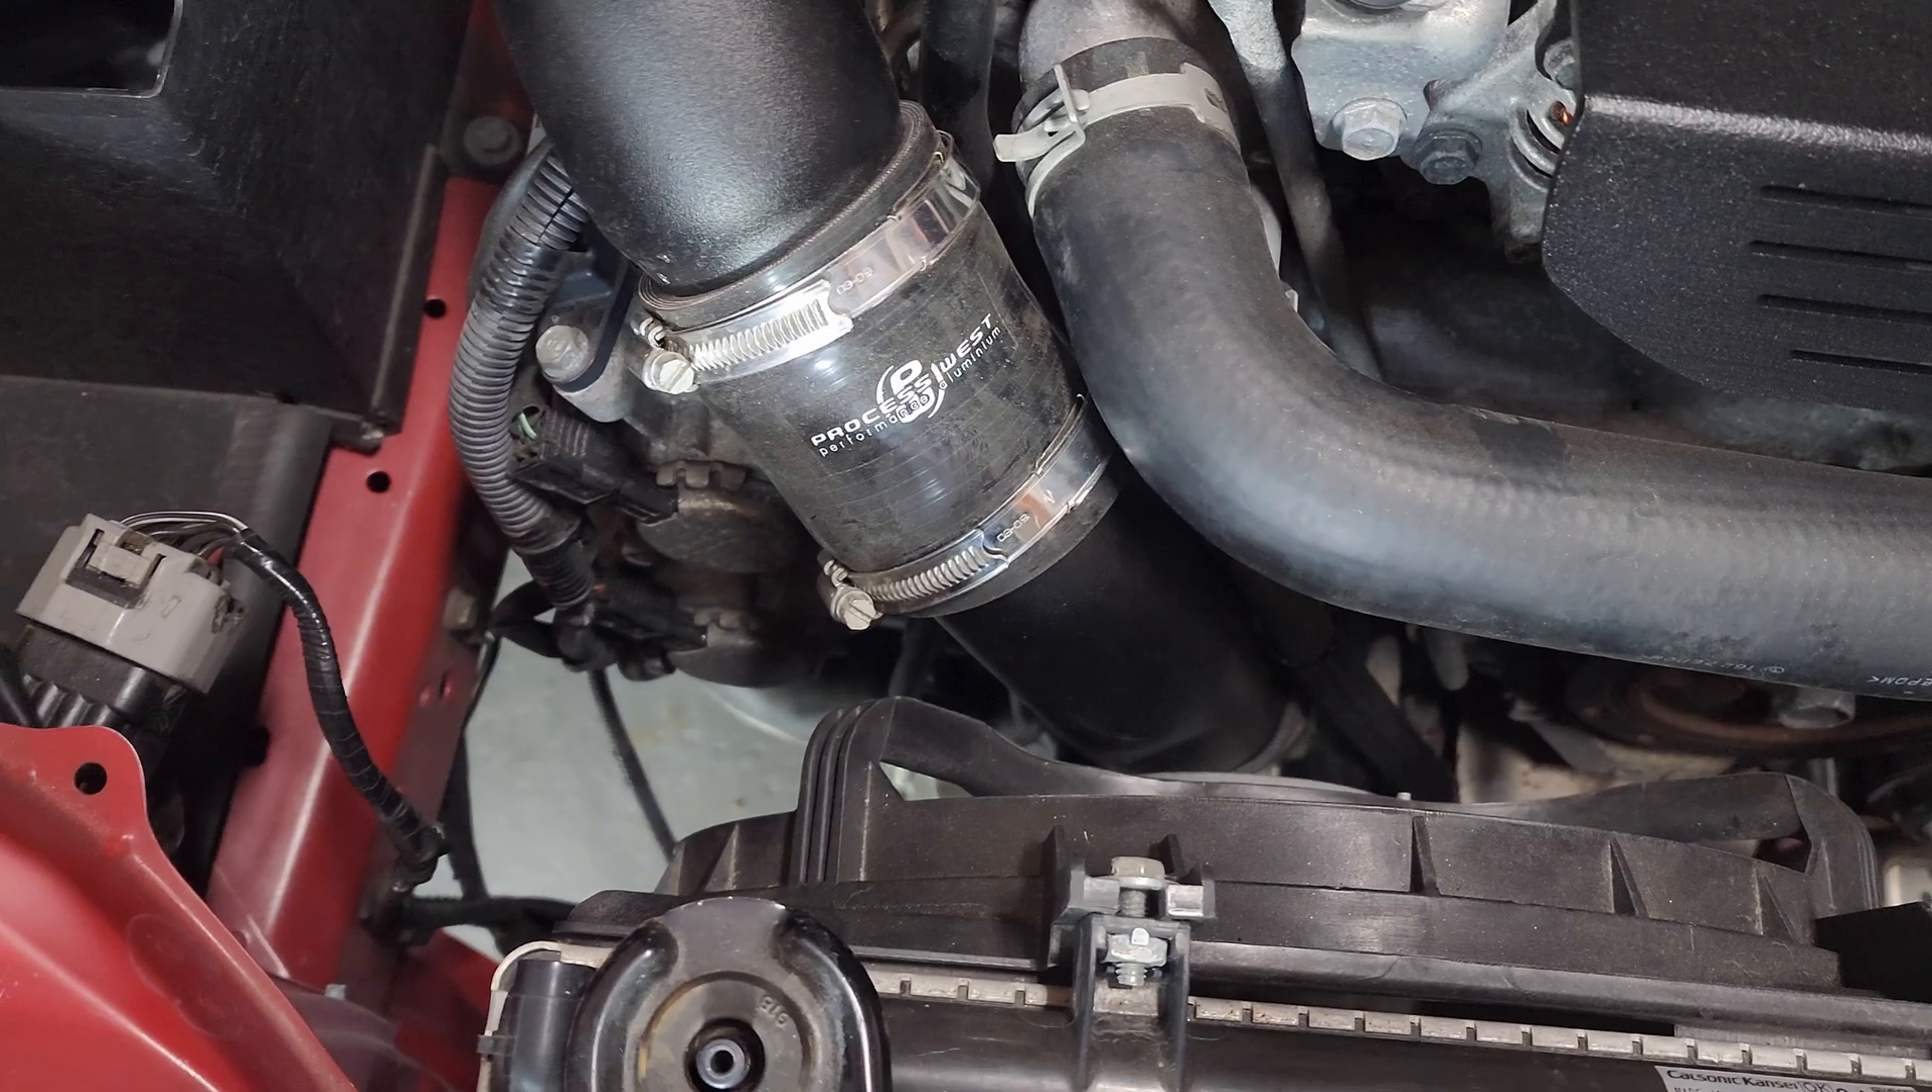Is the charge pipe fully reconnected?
Yes.